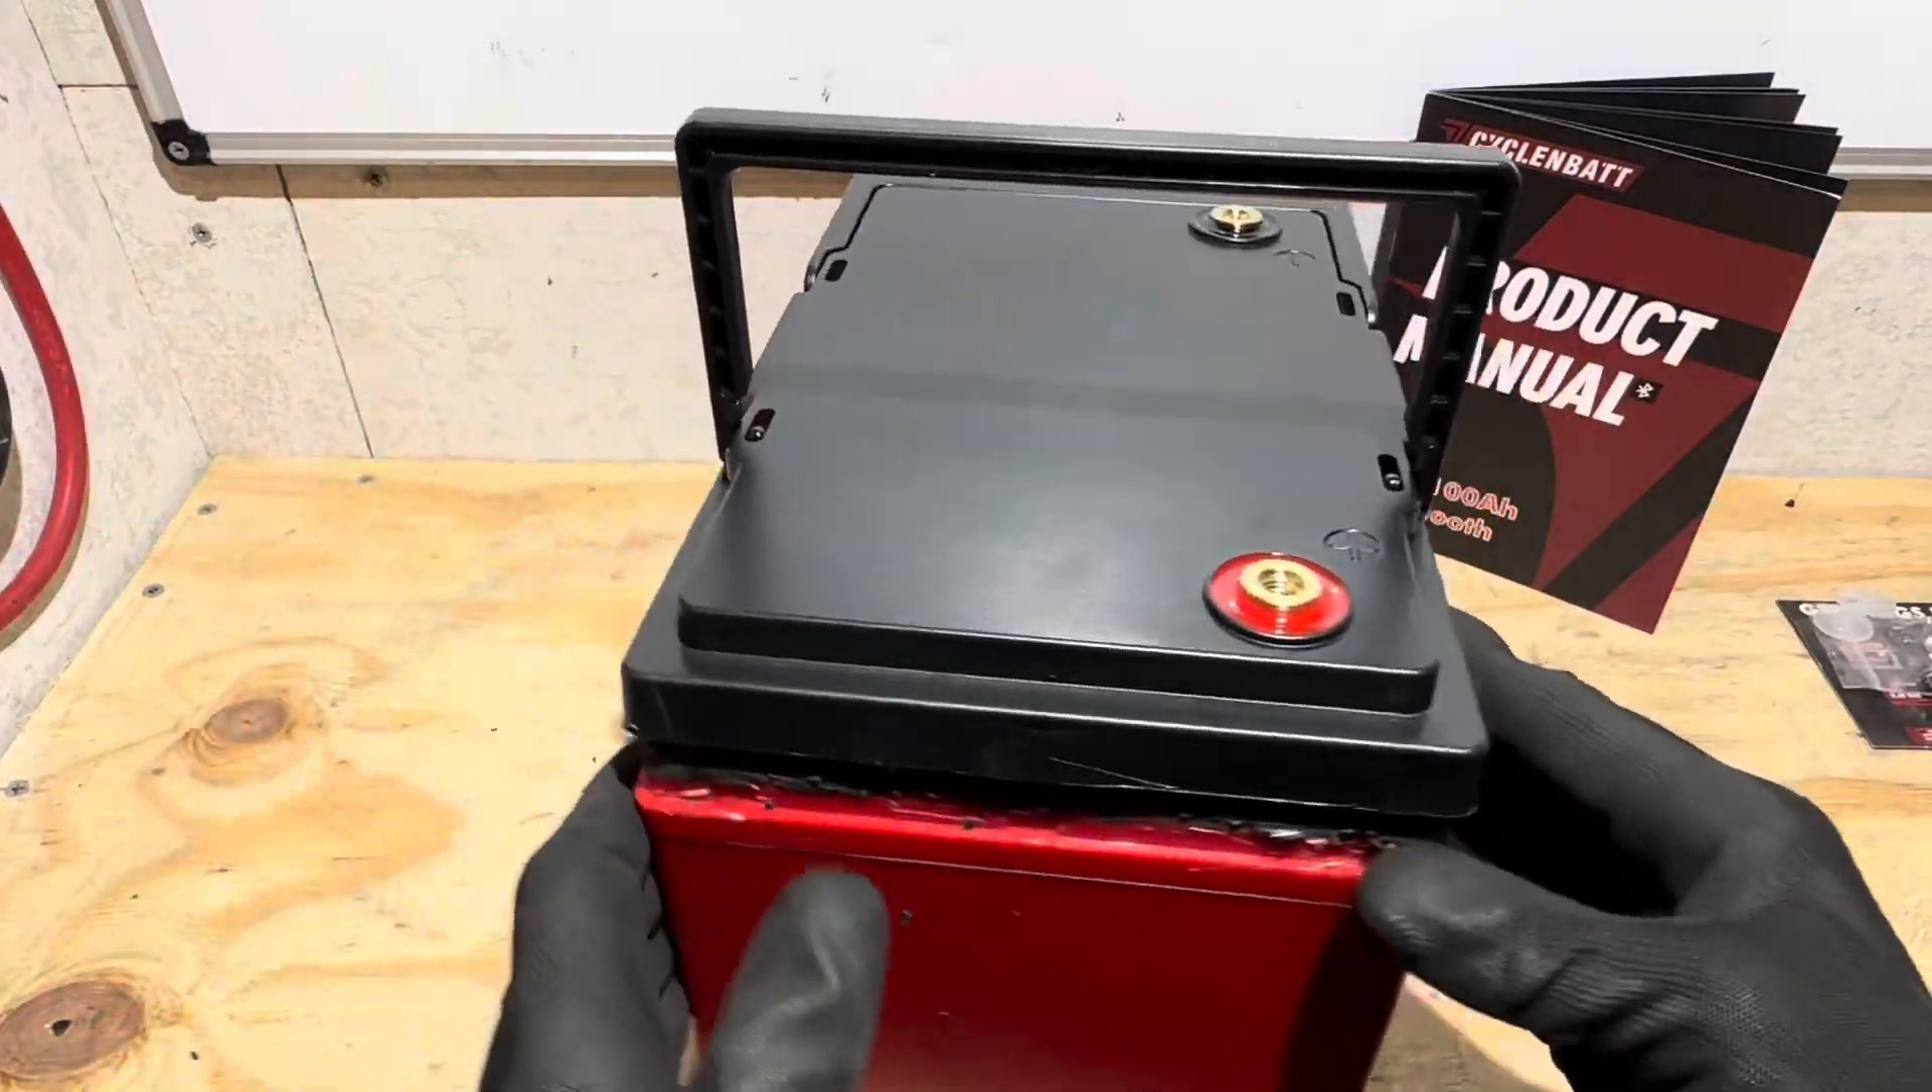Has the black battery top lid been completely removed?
No.